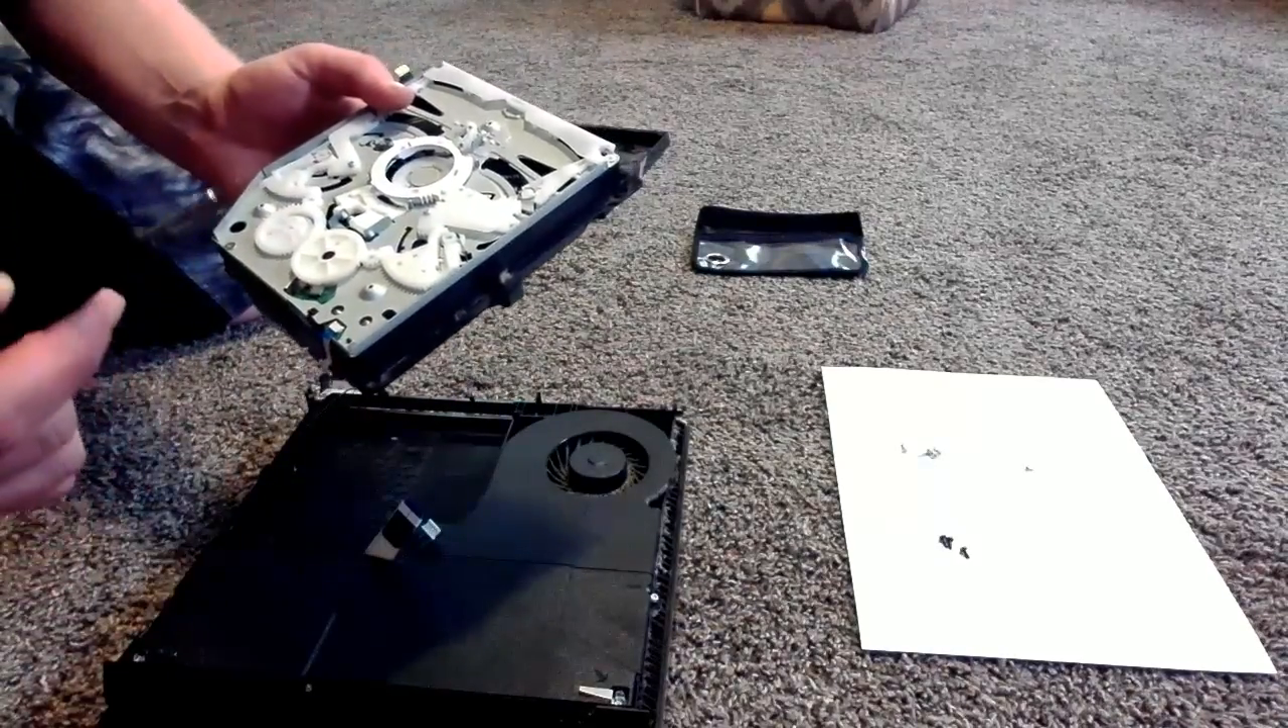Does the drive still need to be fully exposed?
No.